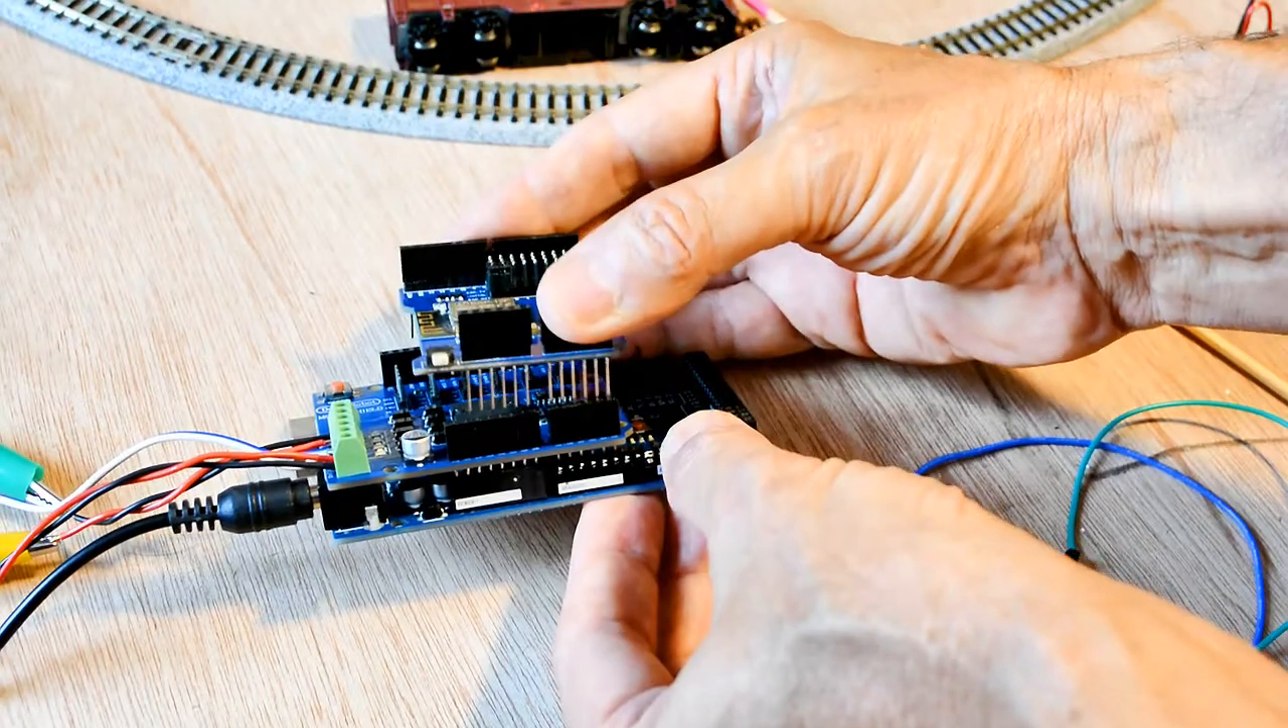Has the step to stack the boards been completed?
No.